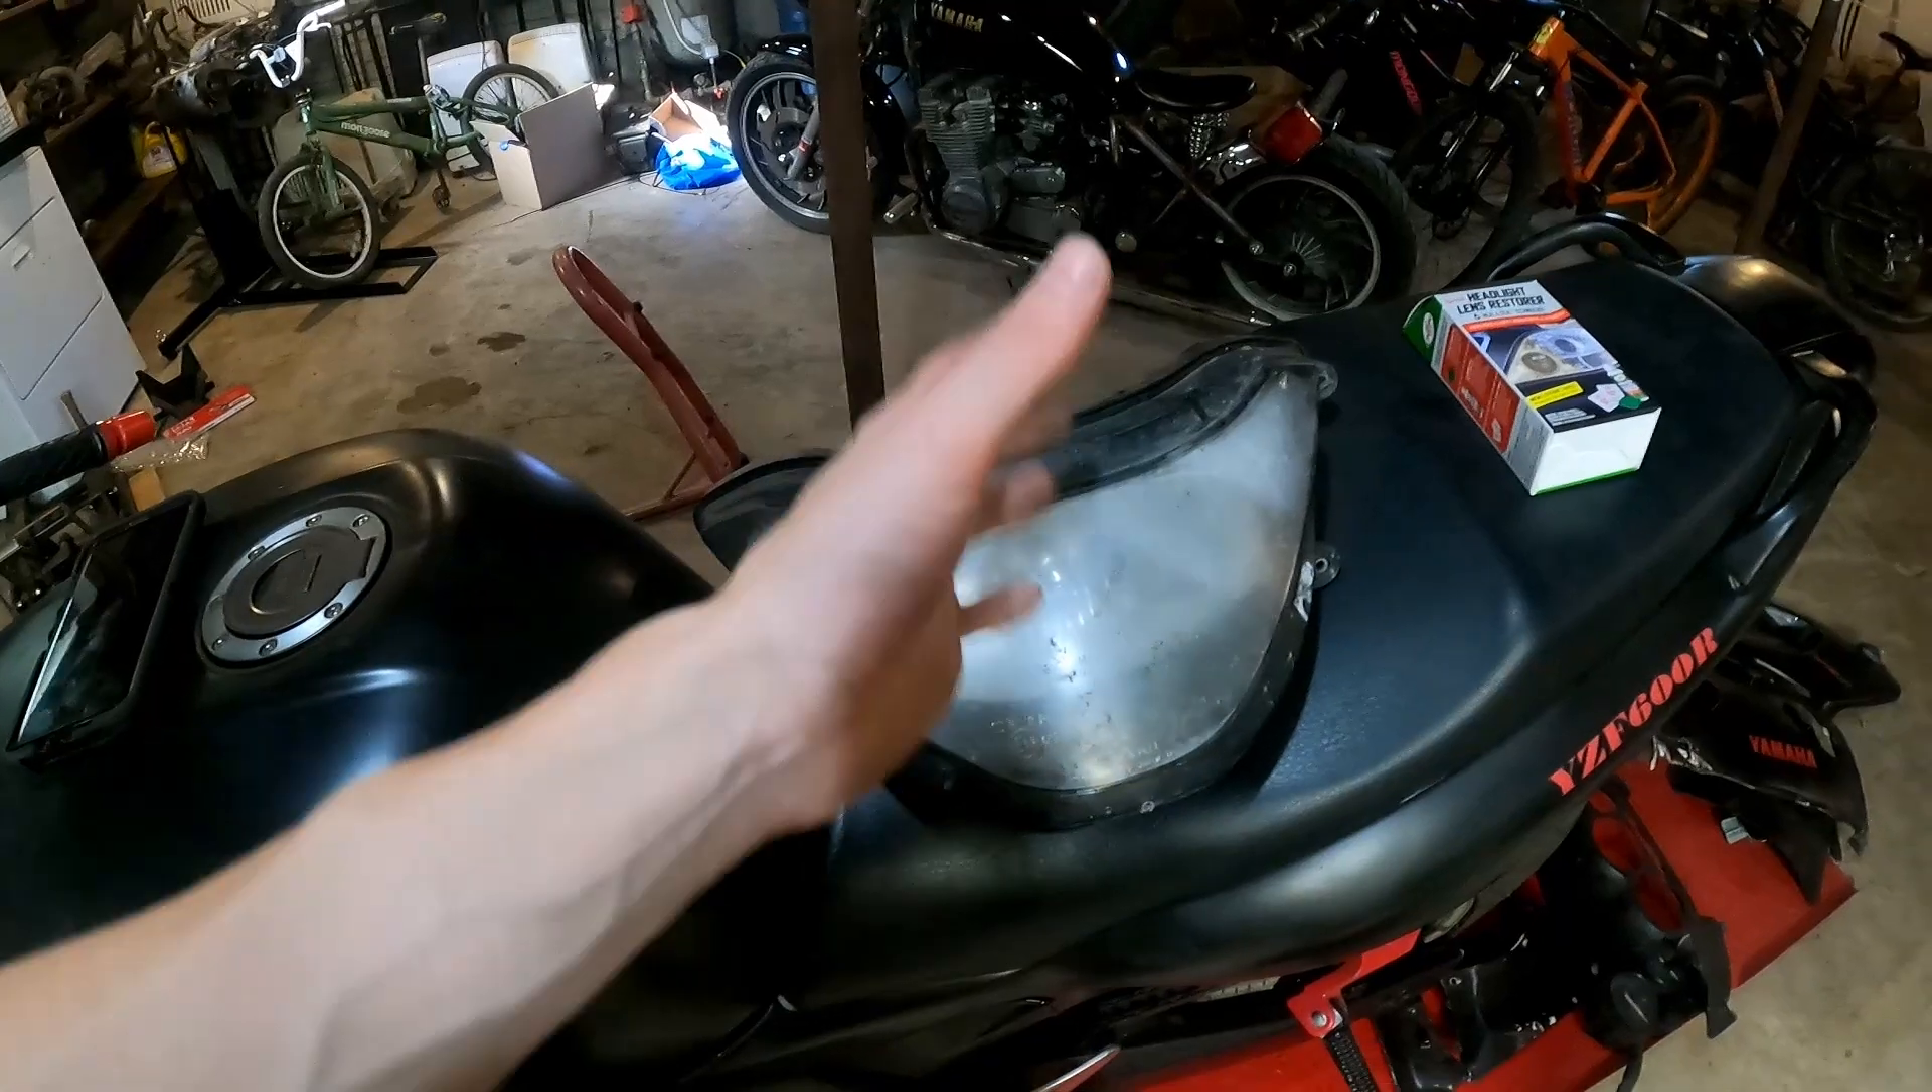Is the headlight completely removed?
Yes.